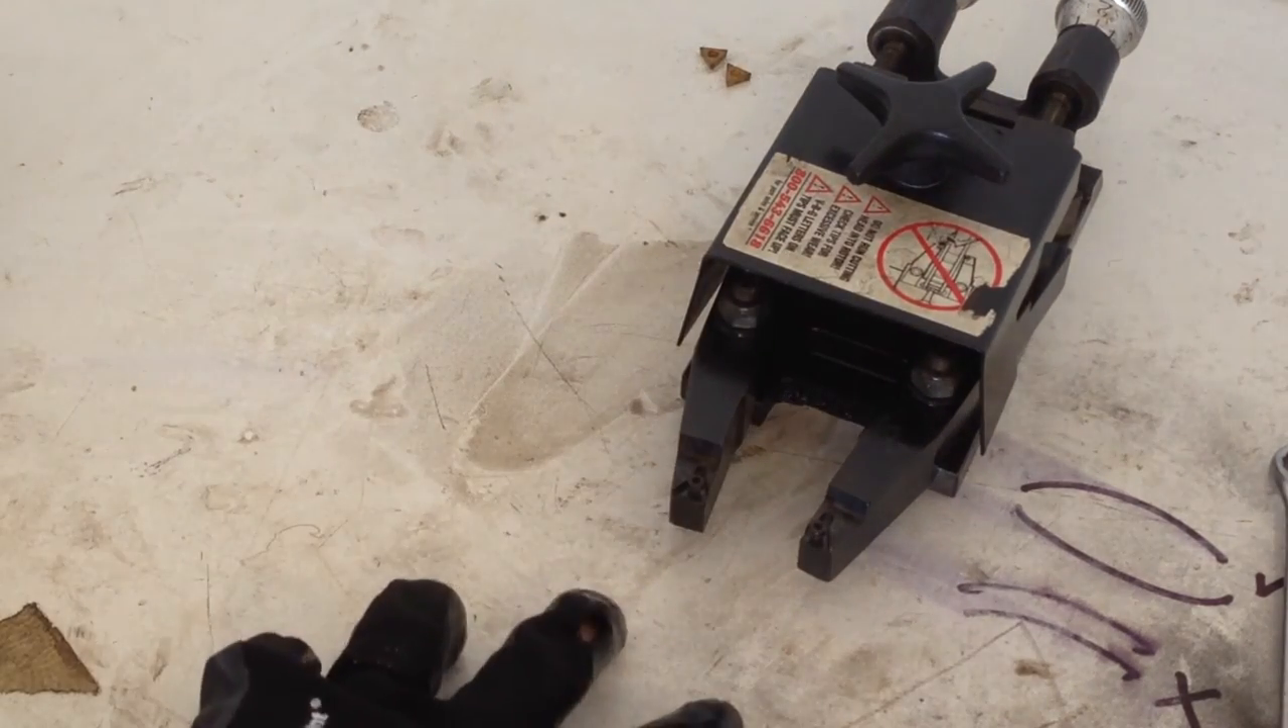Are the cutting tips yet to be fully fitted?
Yes.